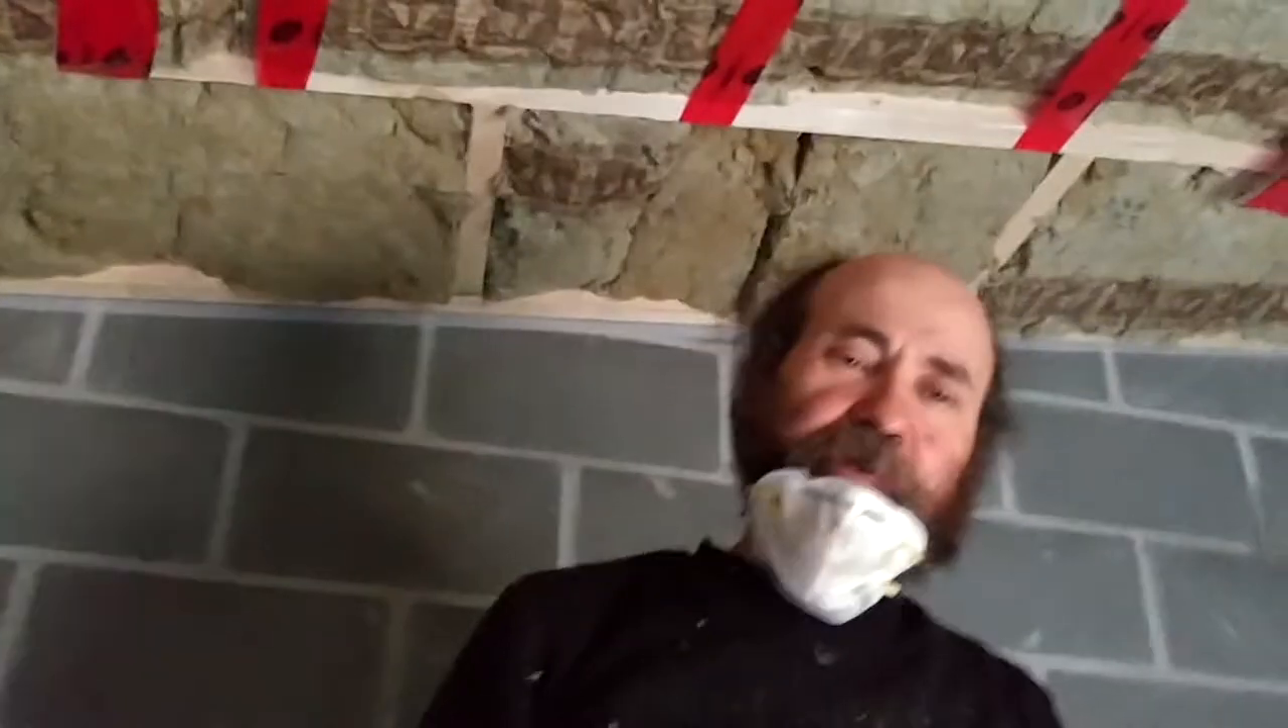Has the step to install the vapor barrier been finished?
No.